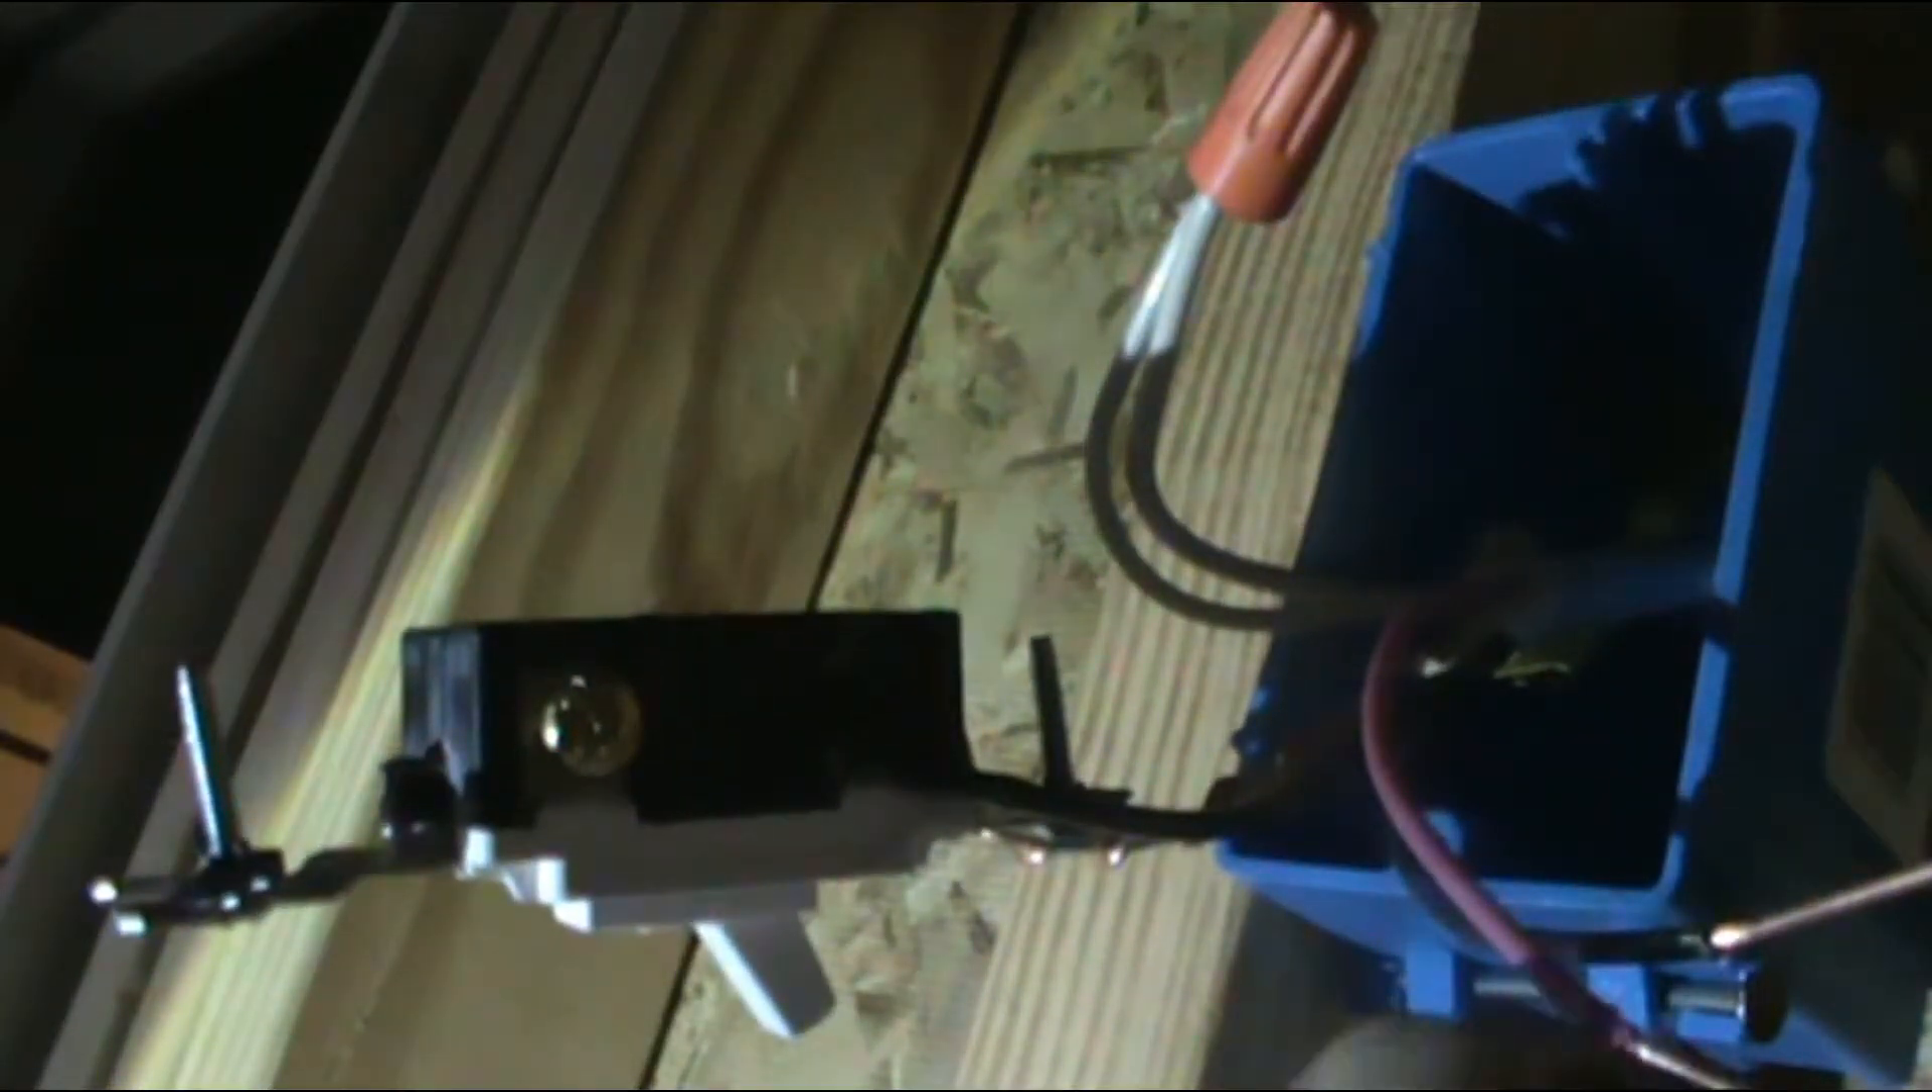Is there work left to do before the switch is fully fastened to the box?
Yes.